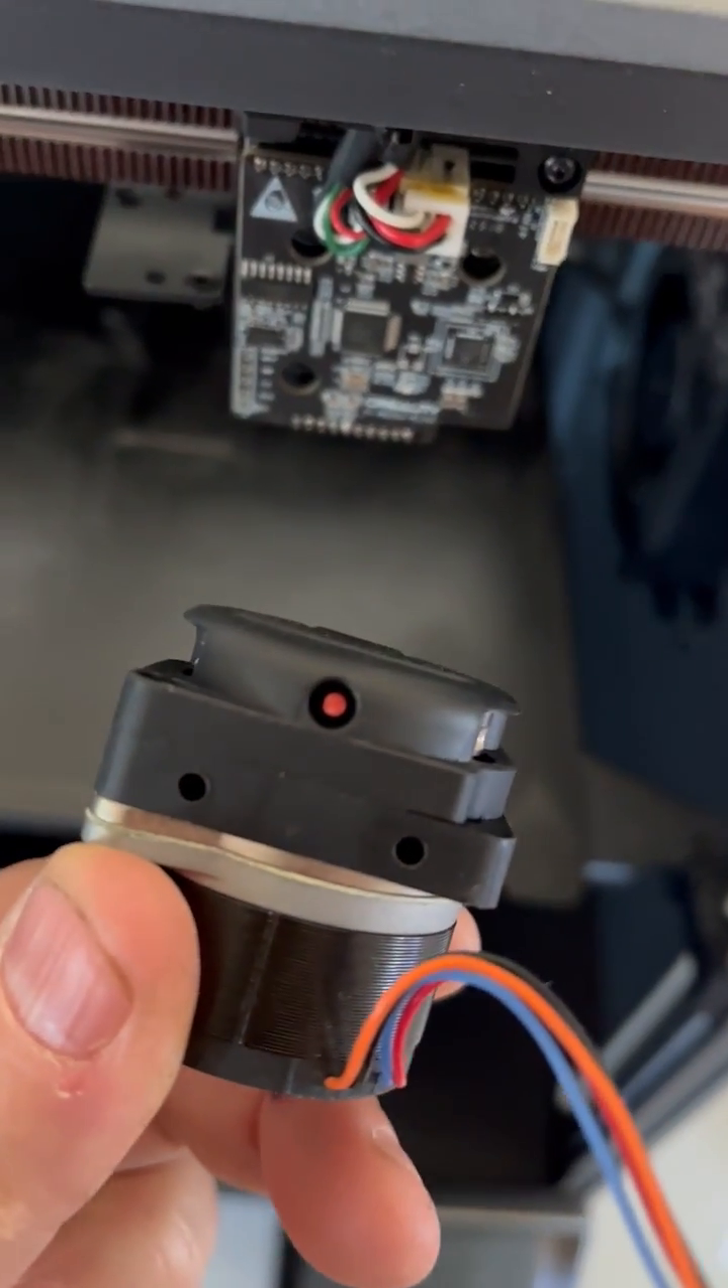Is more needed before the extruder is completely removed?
No.